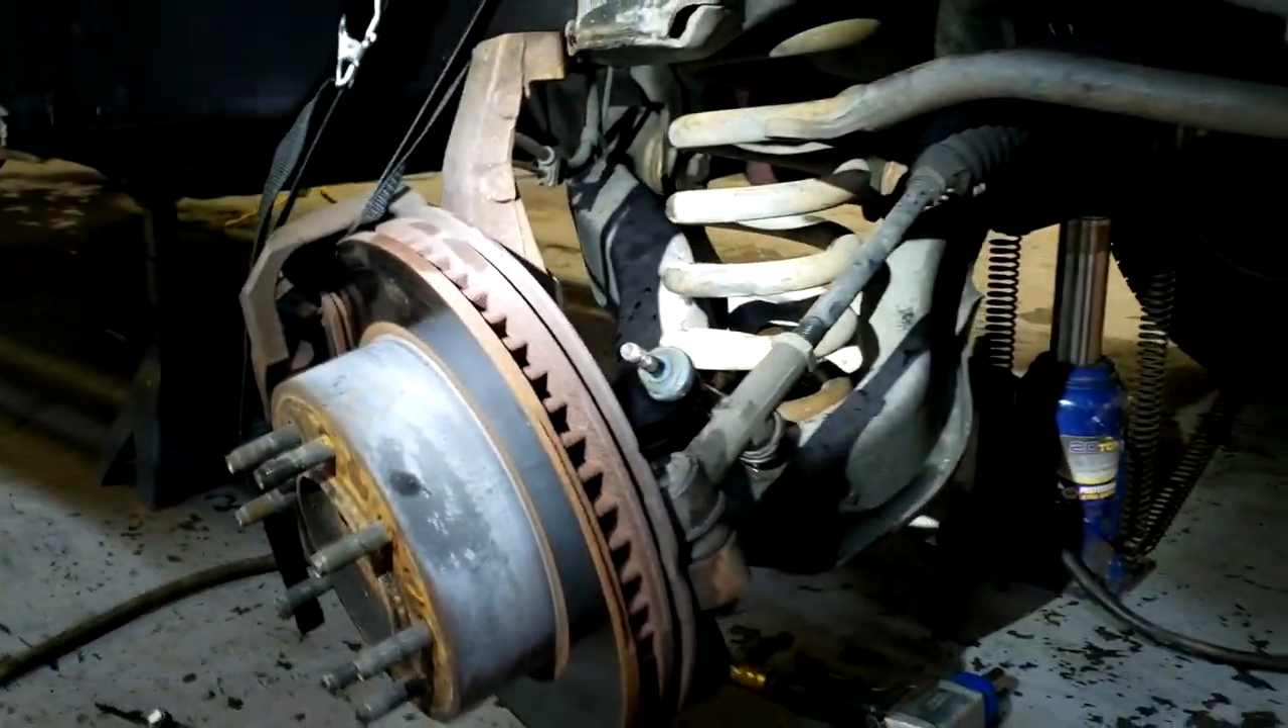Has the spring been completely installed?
Yes.